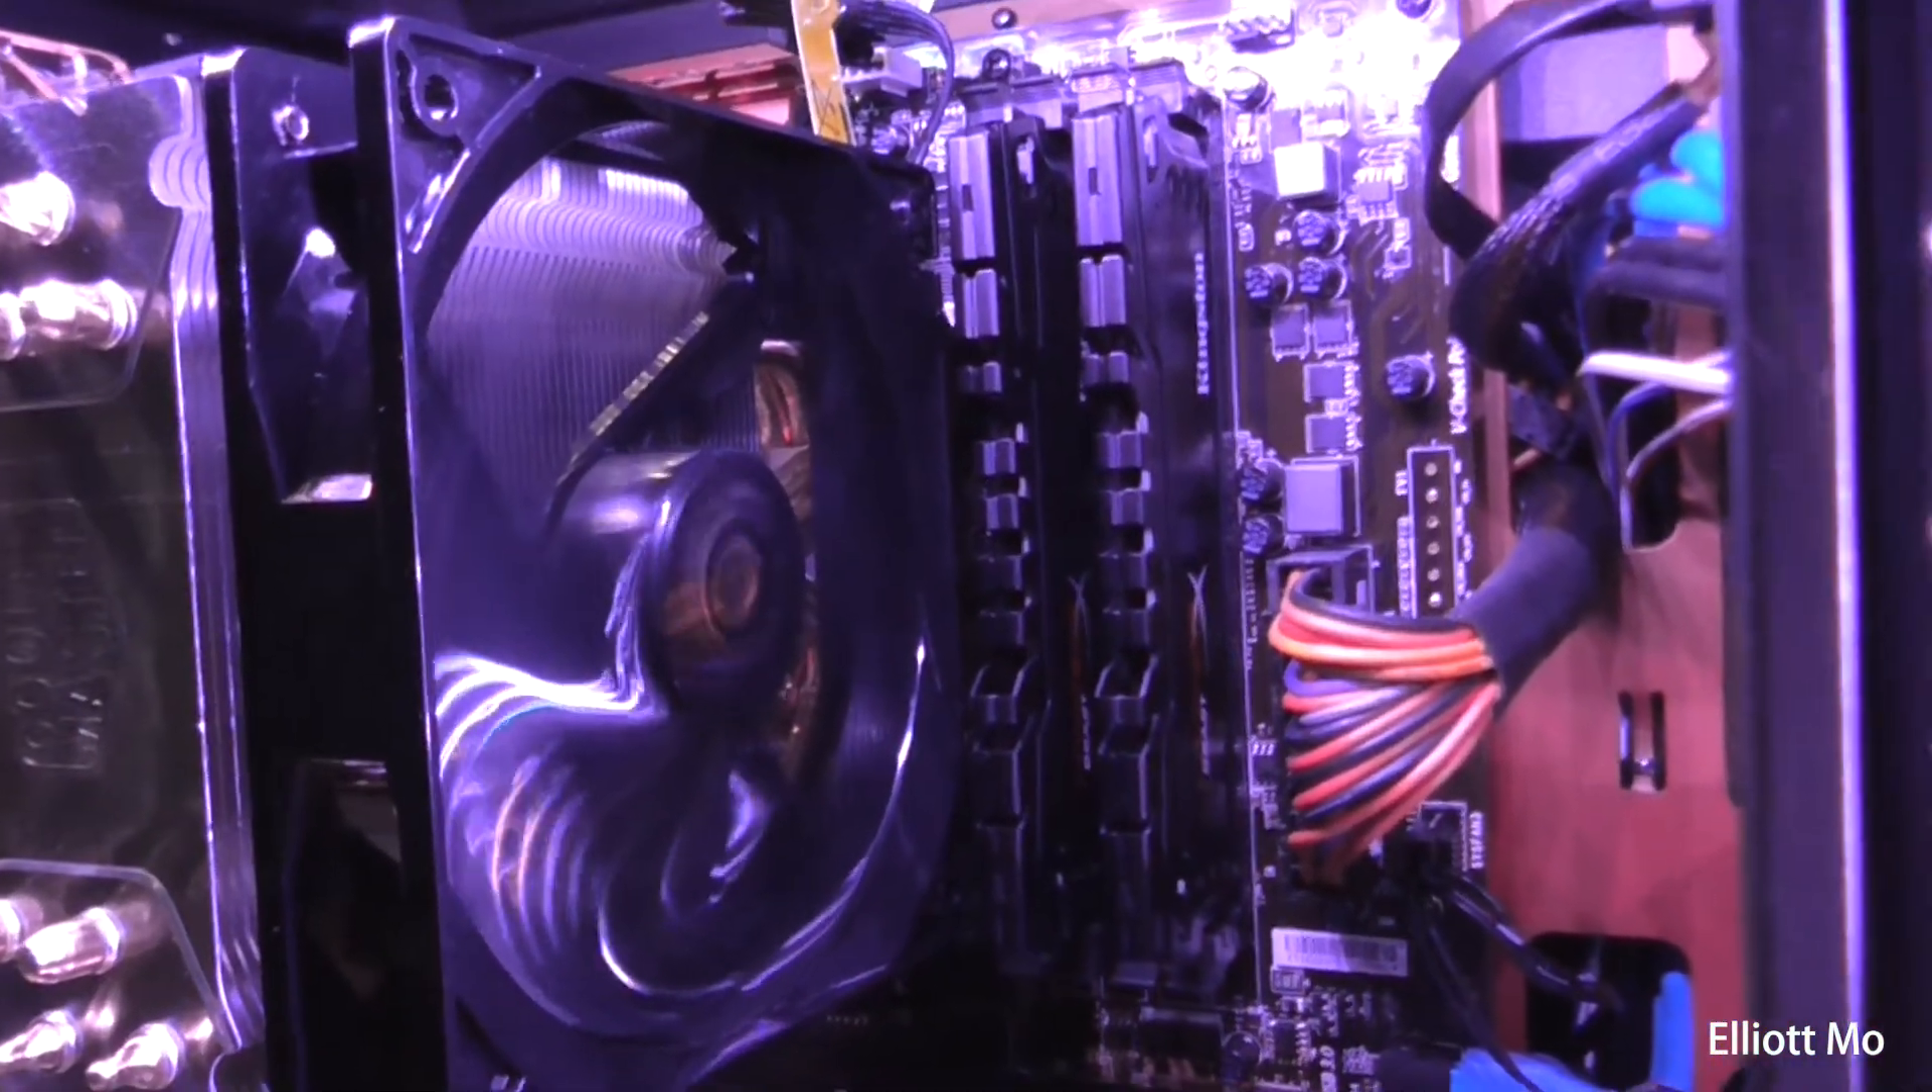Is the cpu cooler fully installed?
Yes.